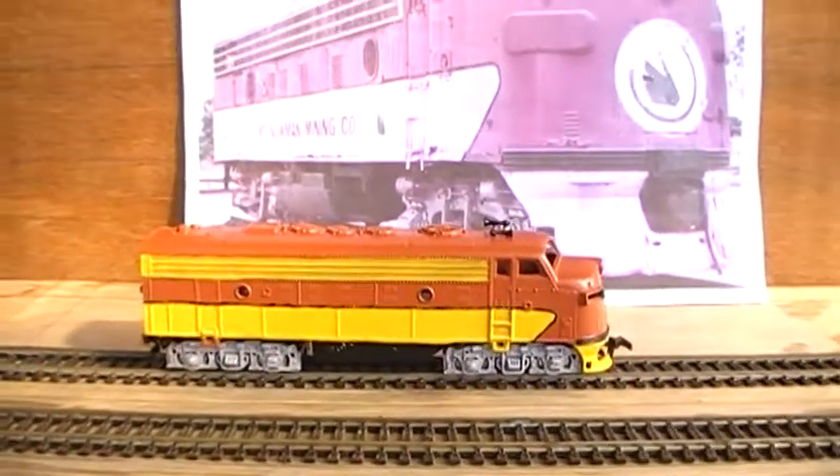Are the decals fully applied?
No.